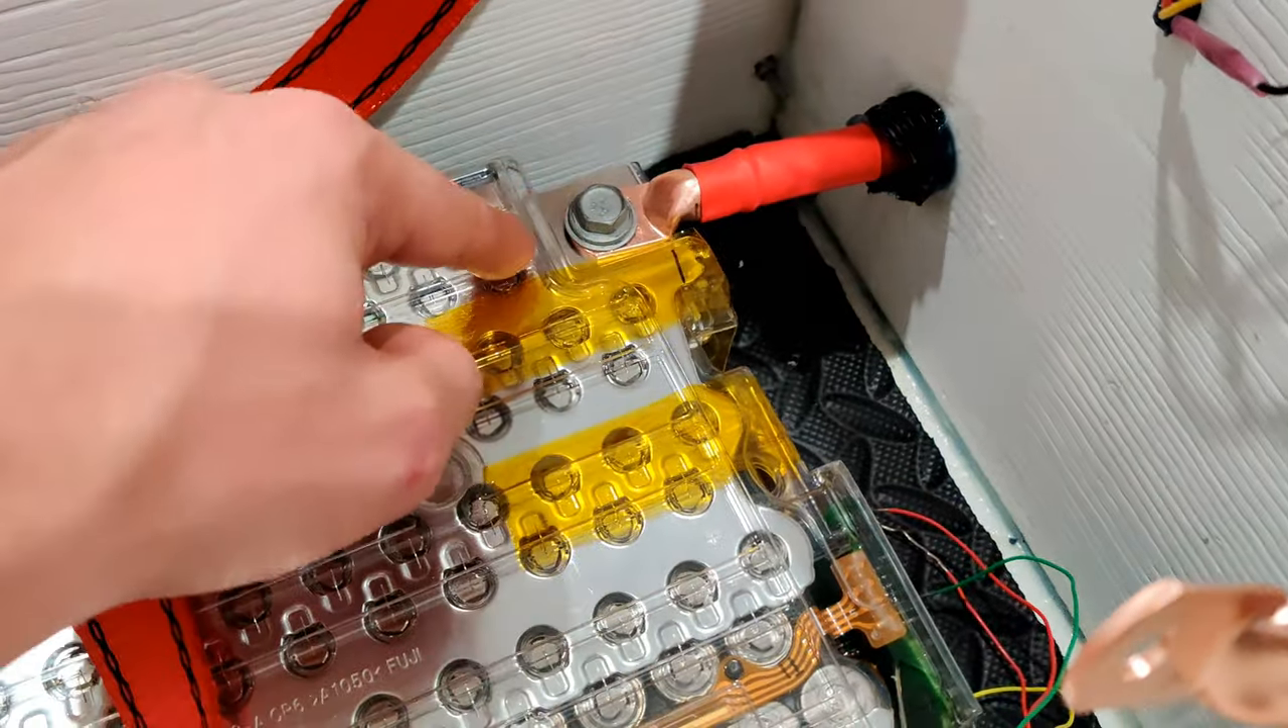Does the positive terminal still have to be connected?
No.